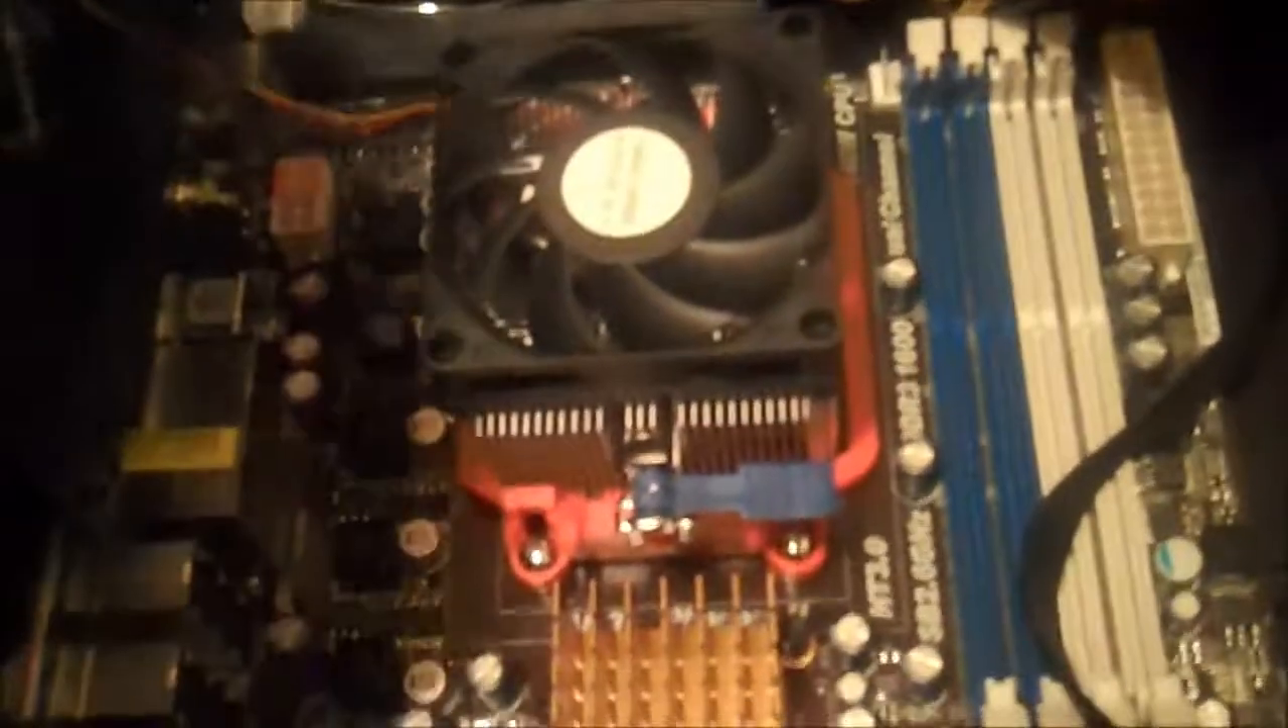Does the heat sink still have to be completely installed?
No.